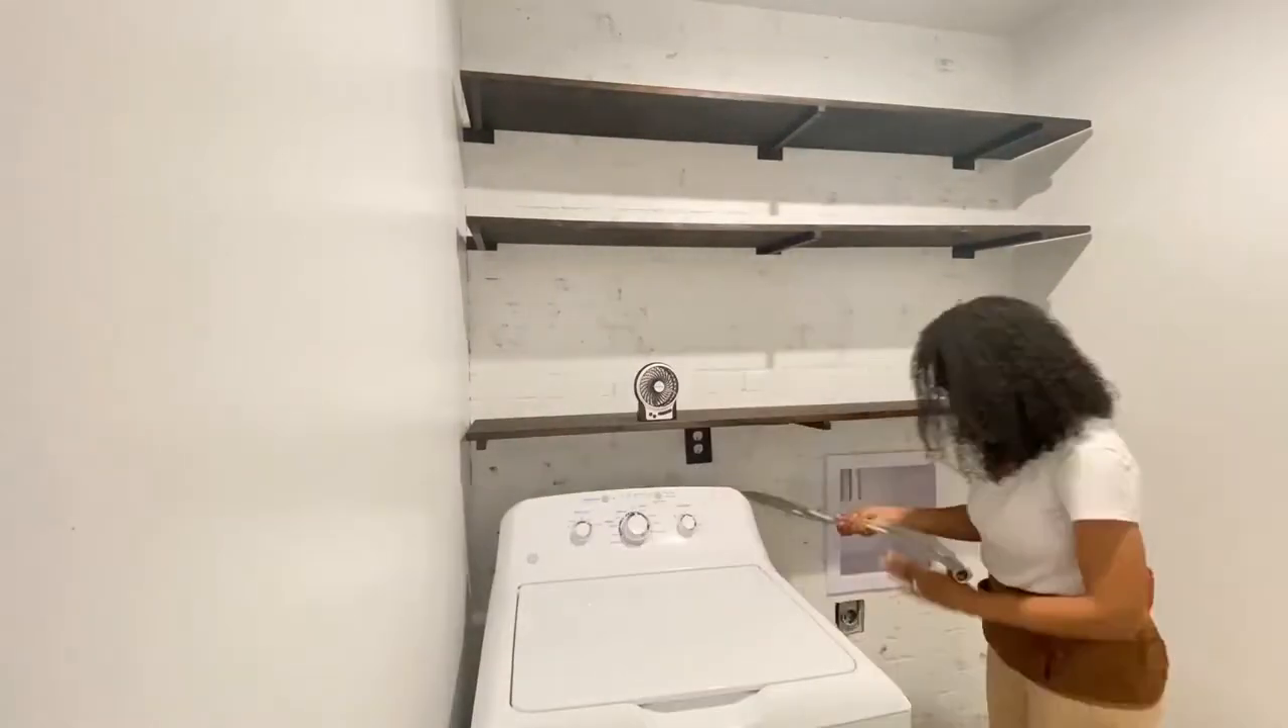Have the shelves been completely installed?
Yes.